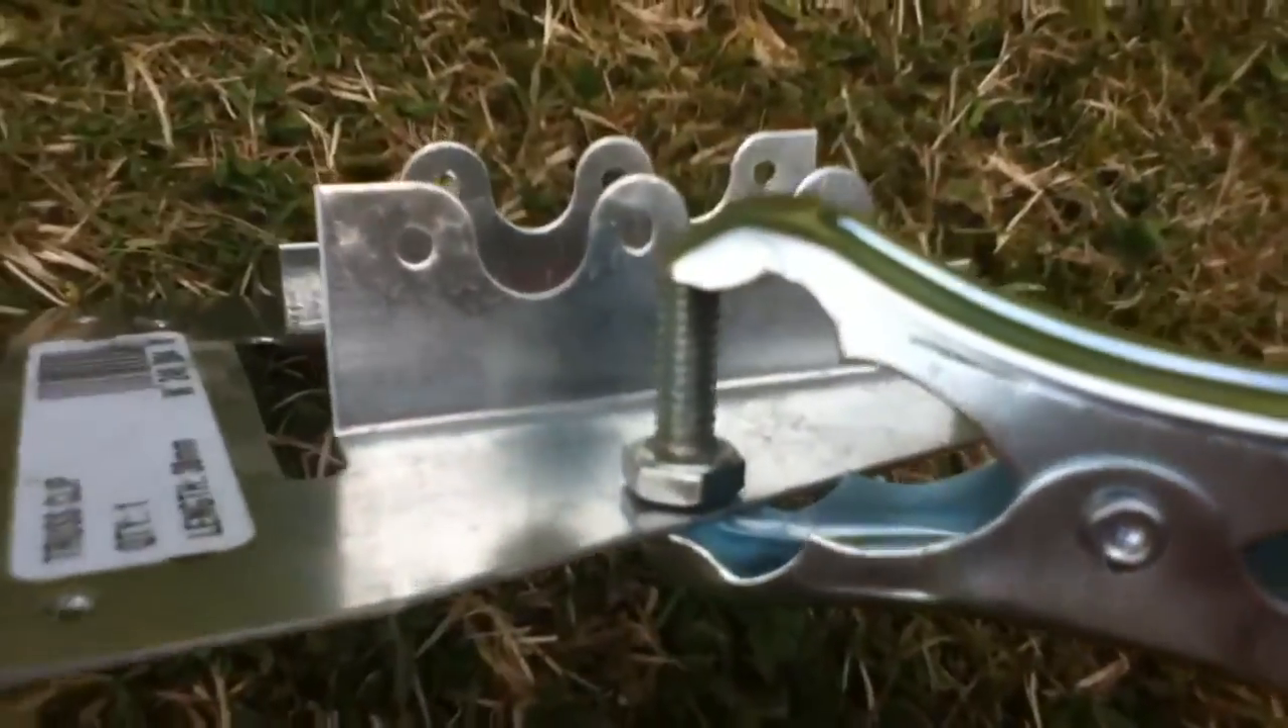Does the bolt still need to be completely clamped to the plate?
No.